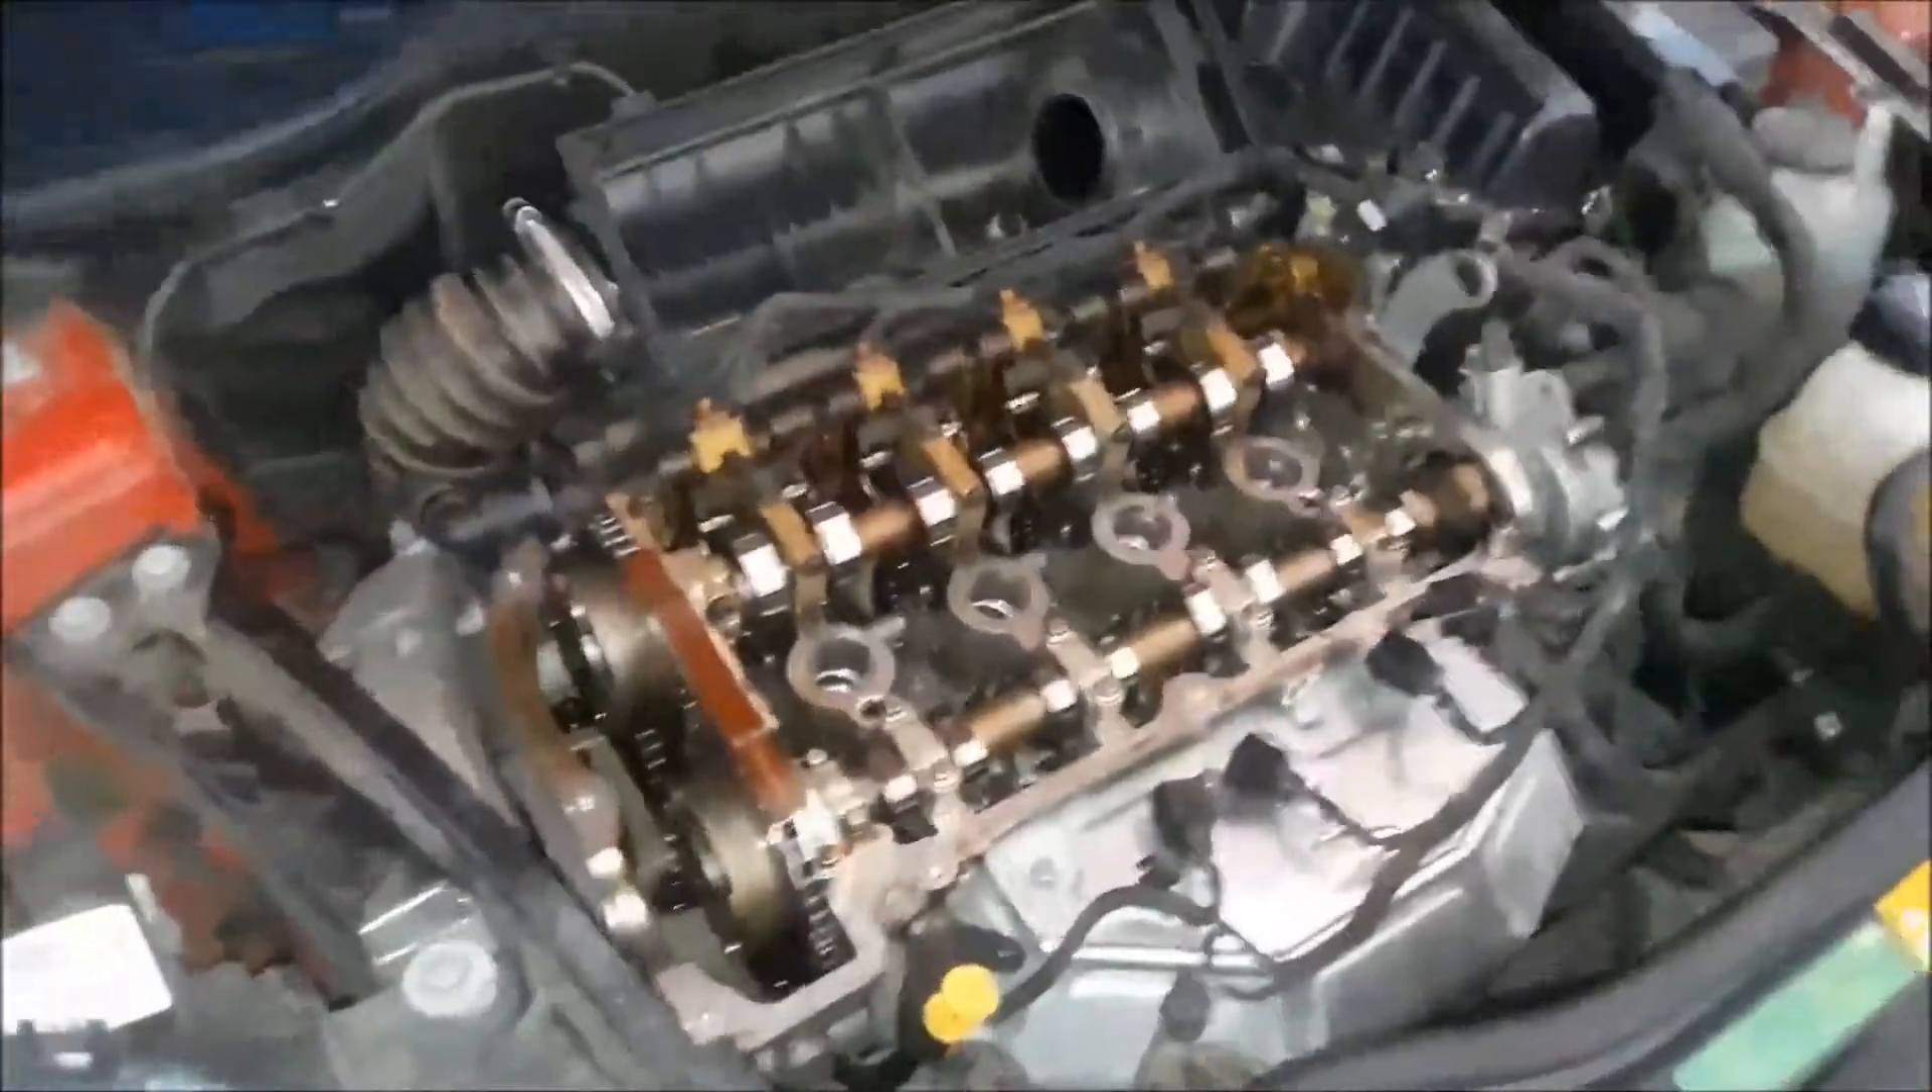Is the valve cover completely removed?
Yes.